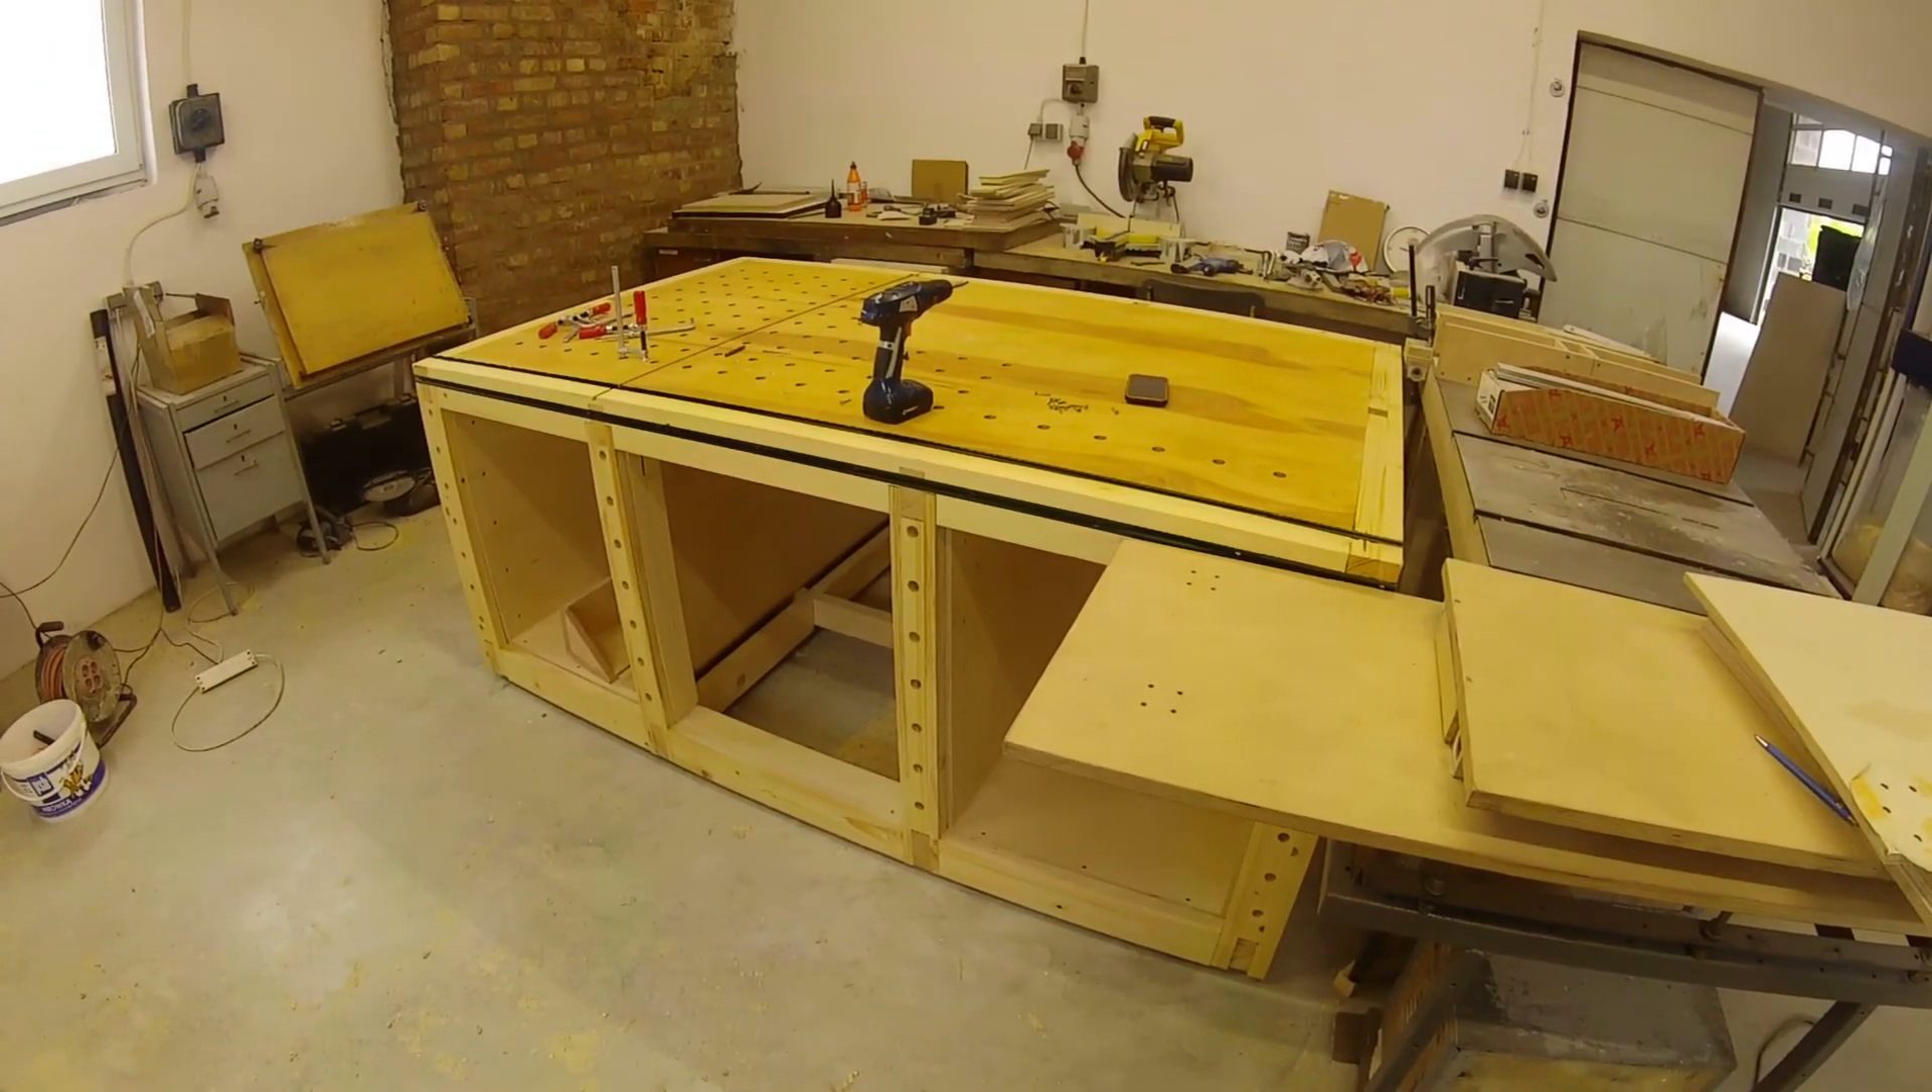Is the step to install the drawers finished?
No.